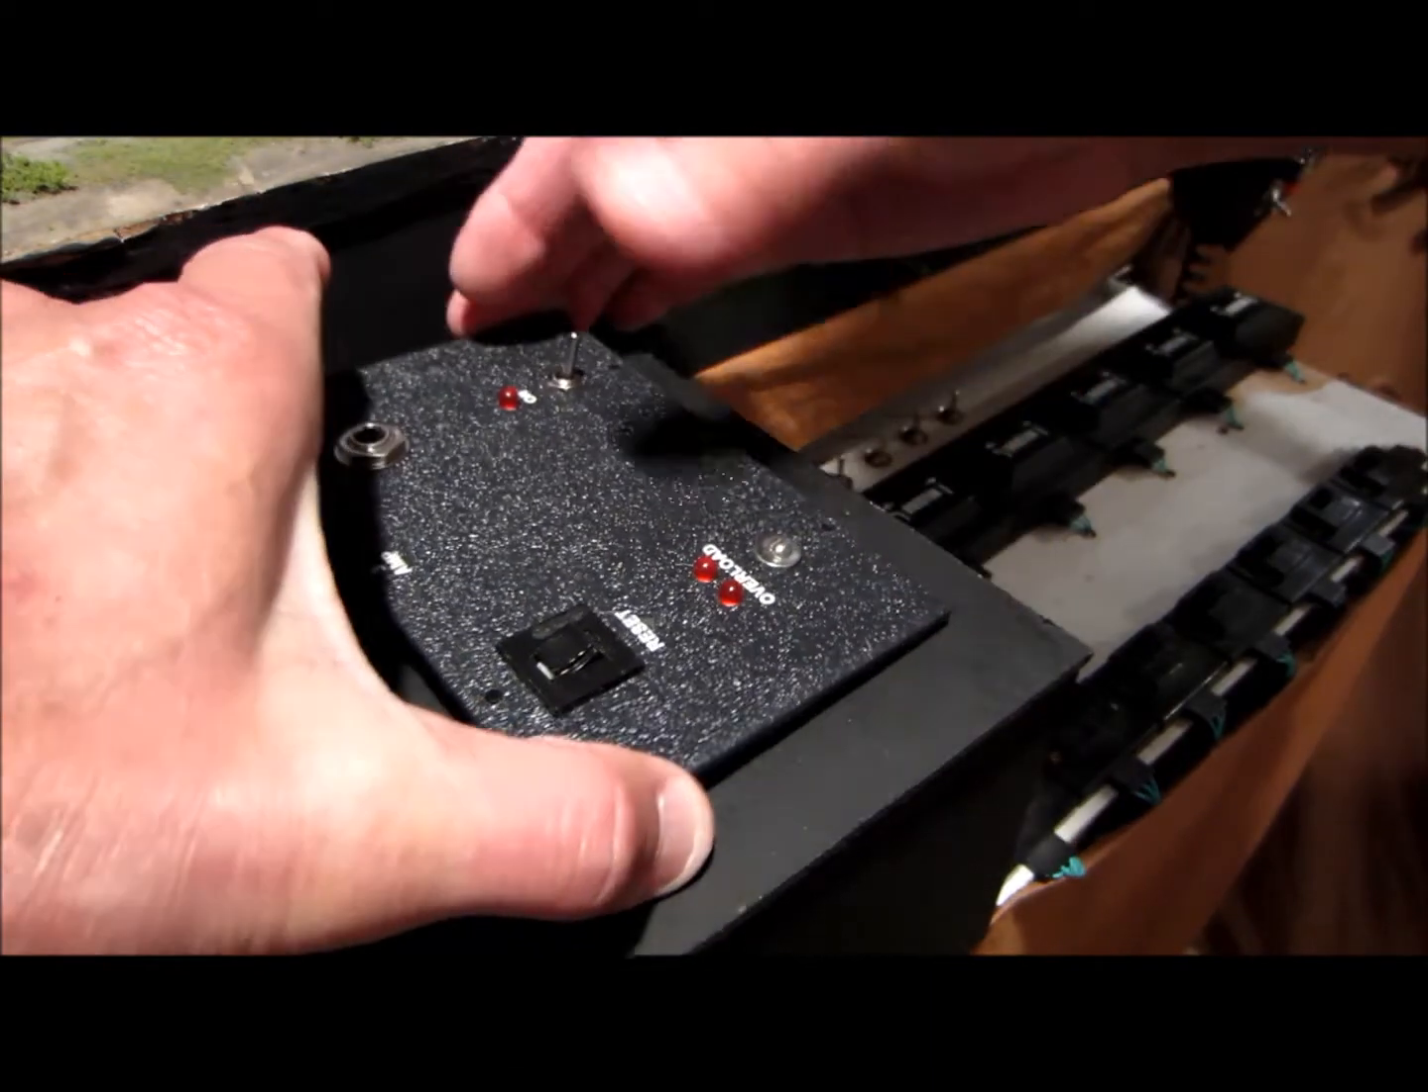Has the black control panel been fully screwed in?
No.